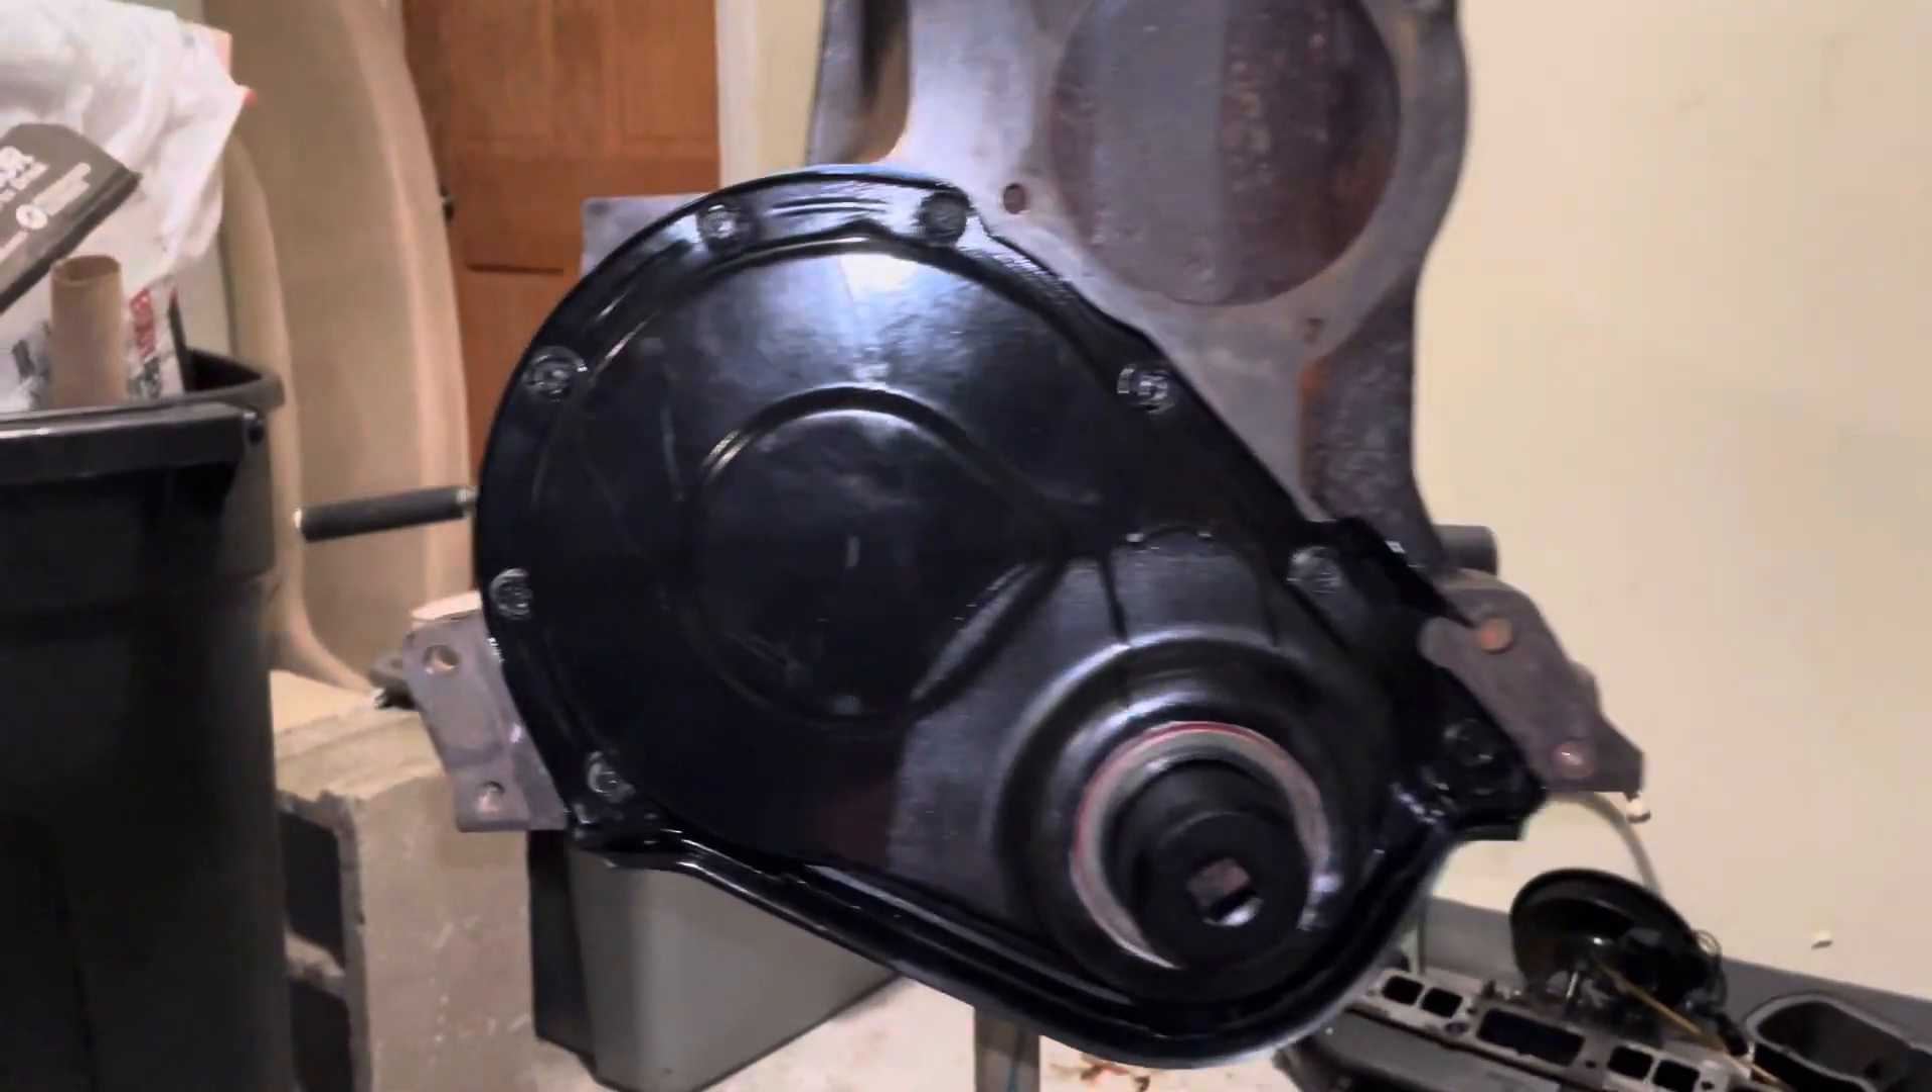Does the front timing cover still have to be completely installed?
No.